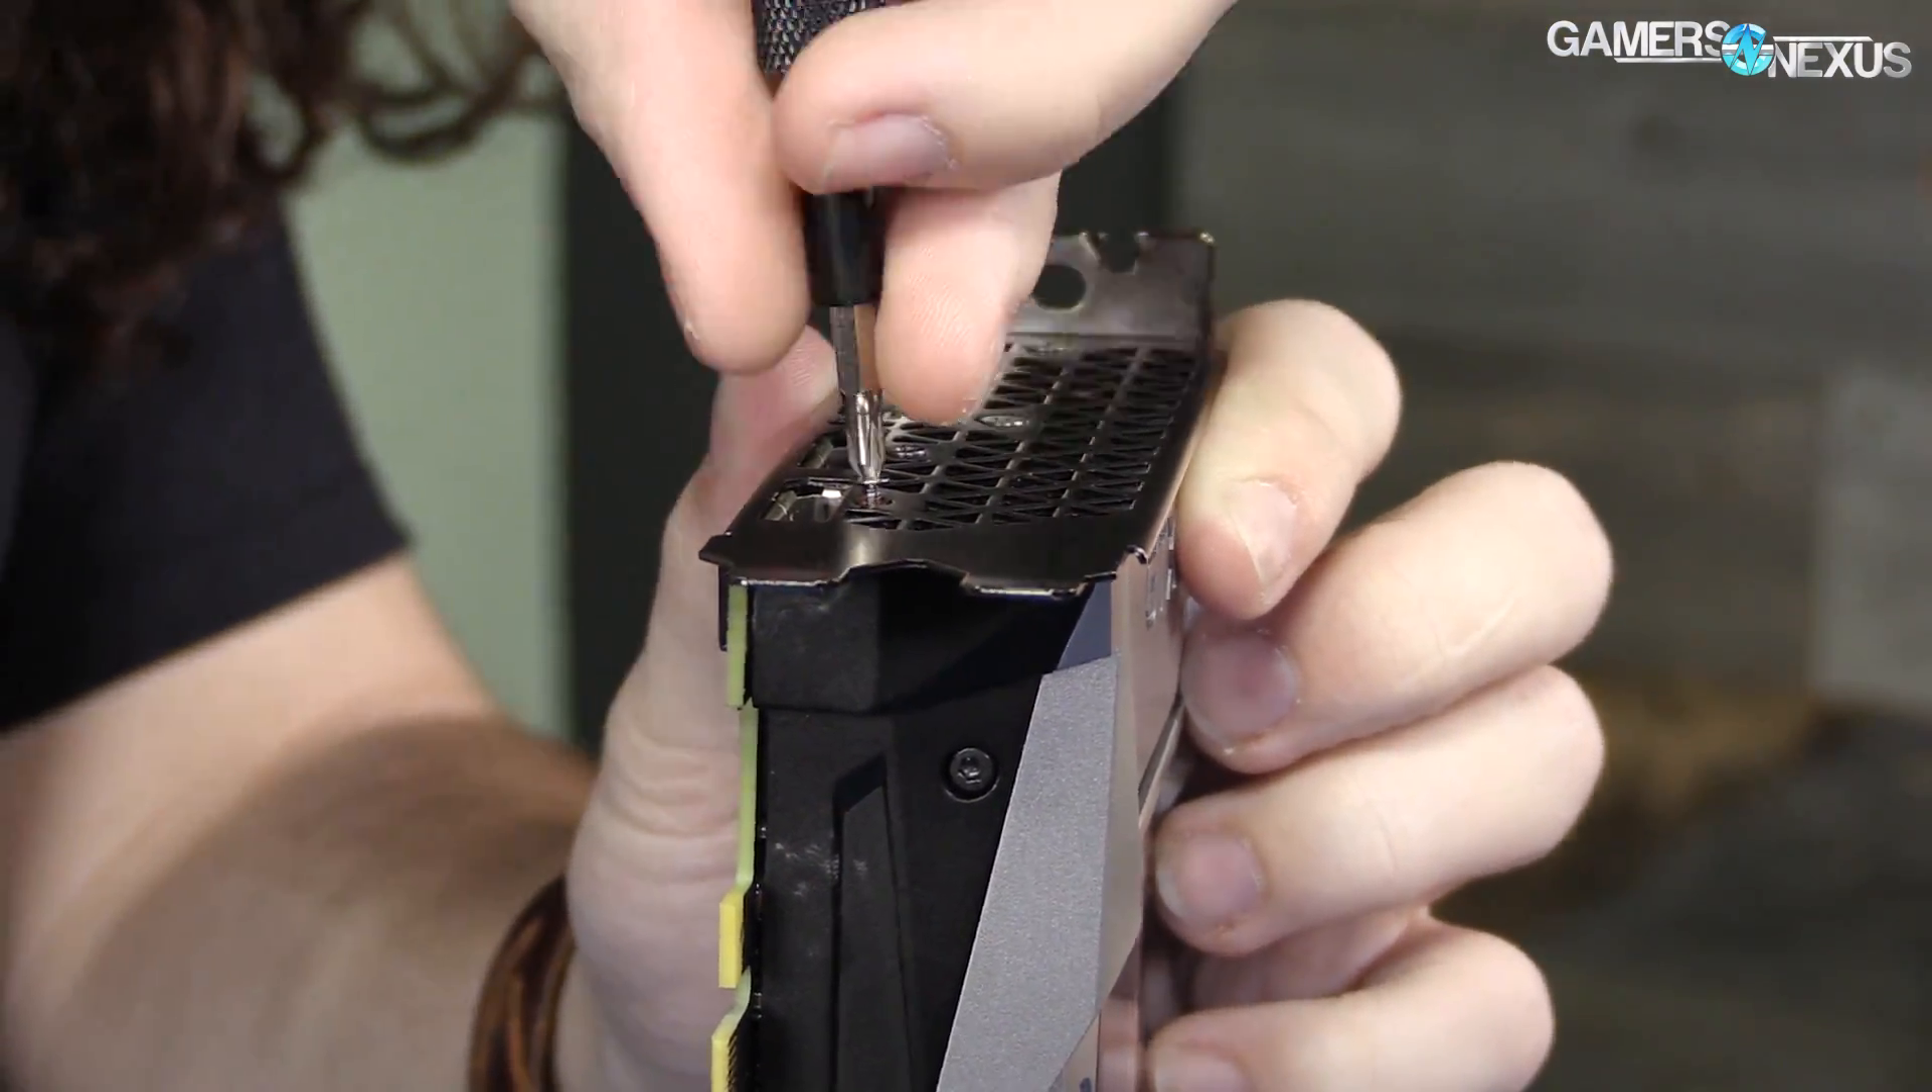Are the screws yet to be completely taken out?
Yes.